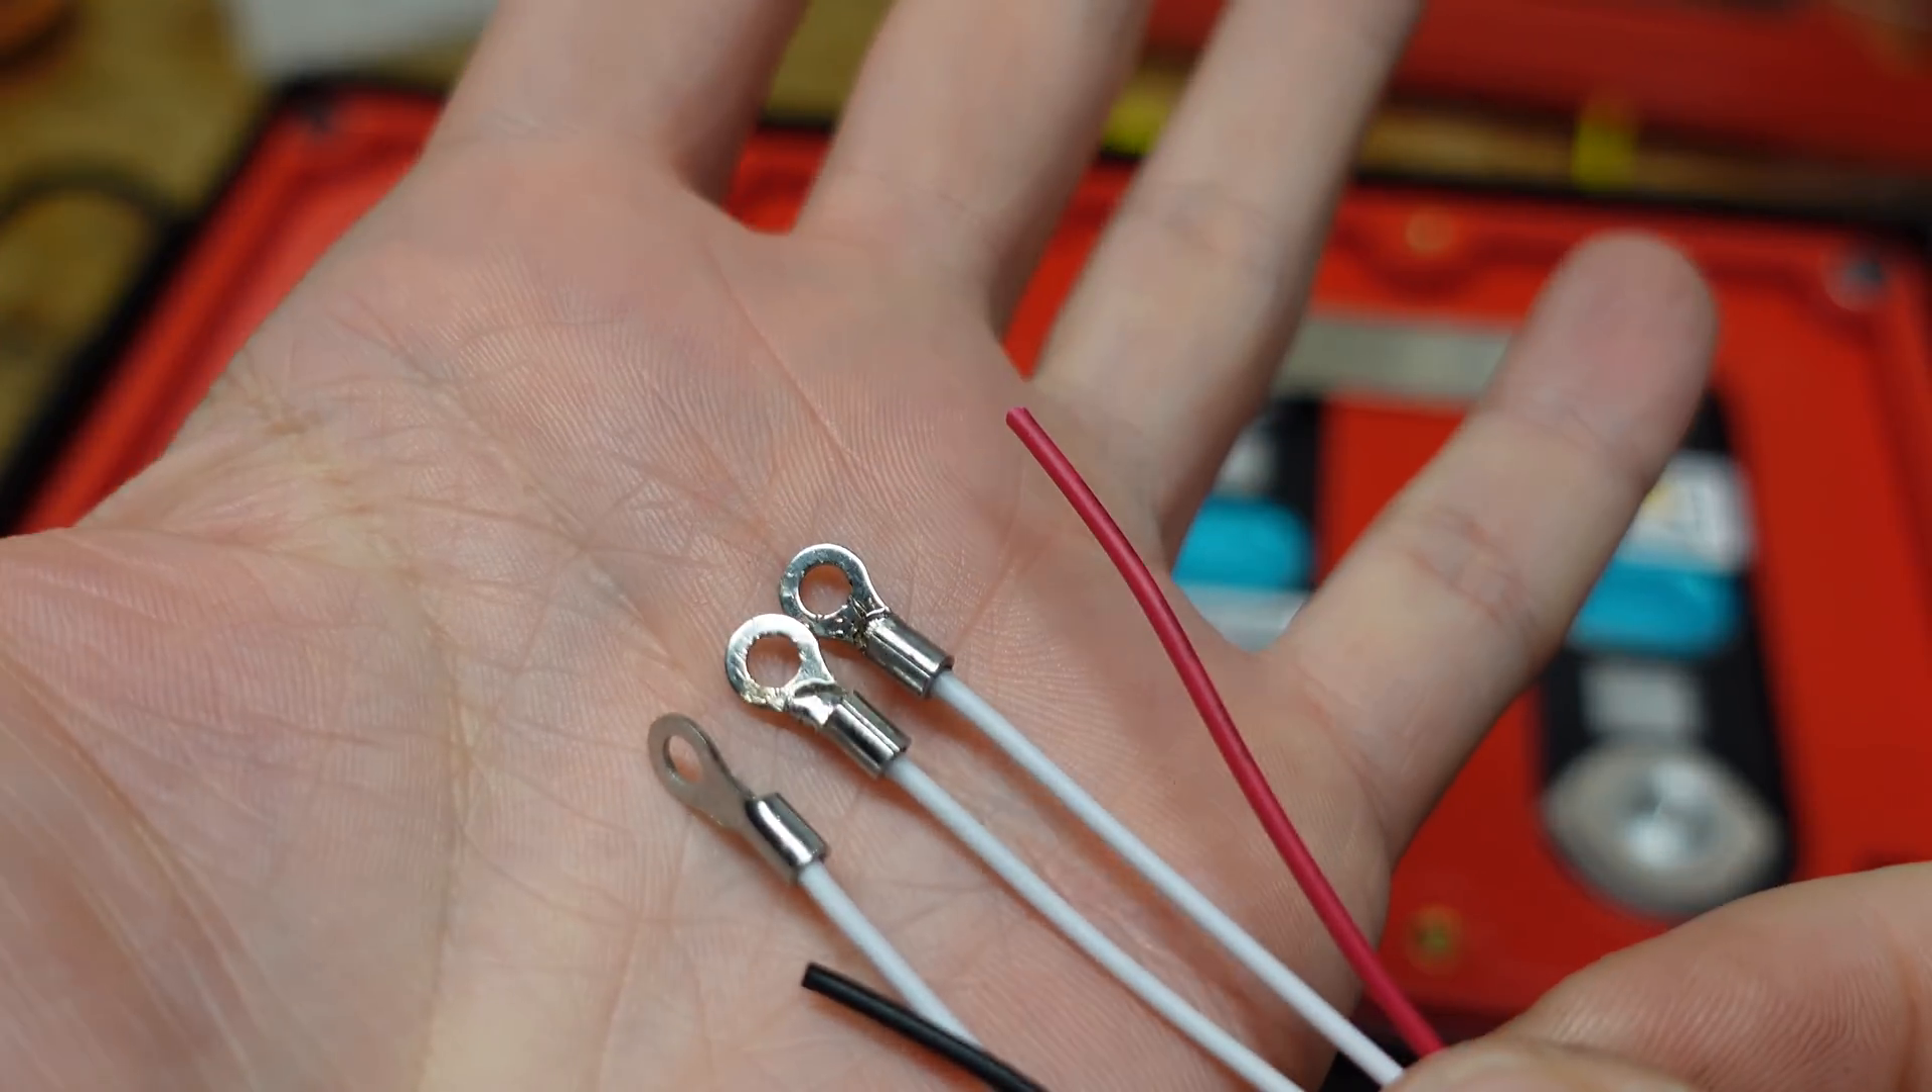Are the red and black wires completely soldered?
No.